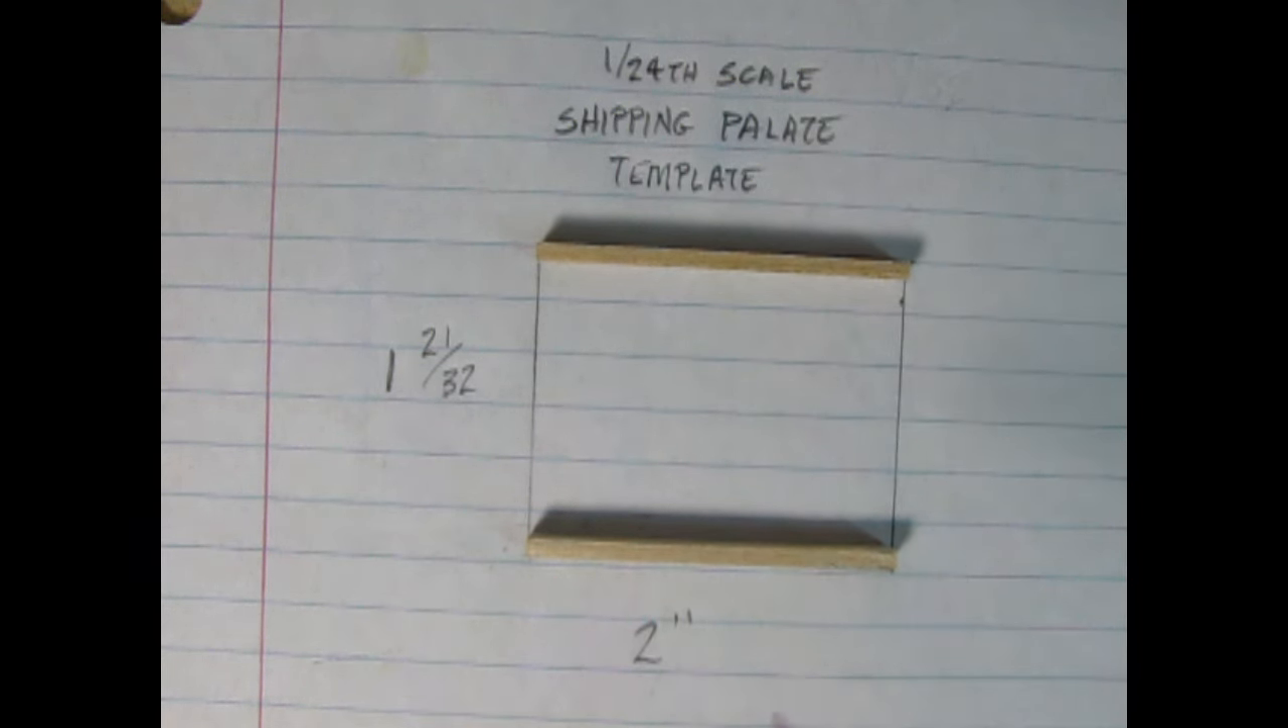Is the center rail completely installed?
No.